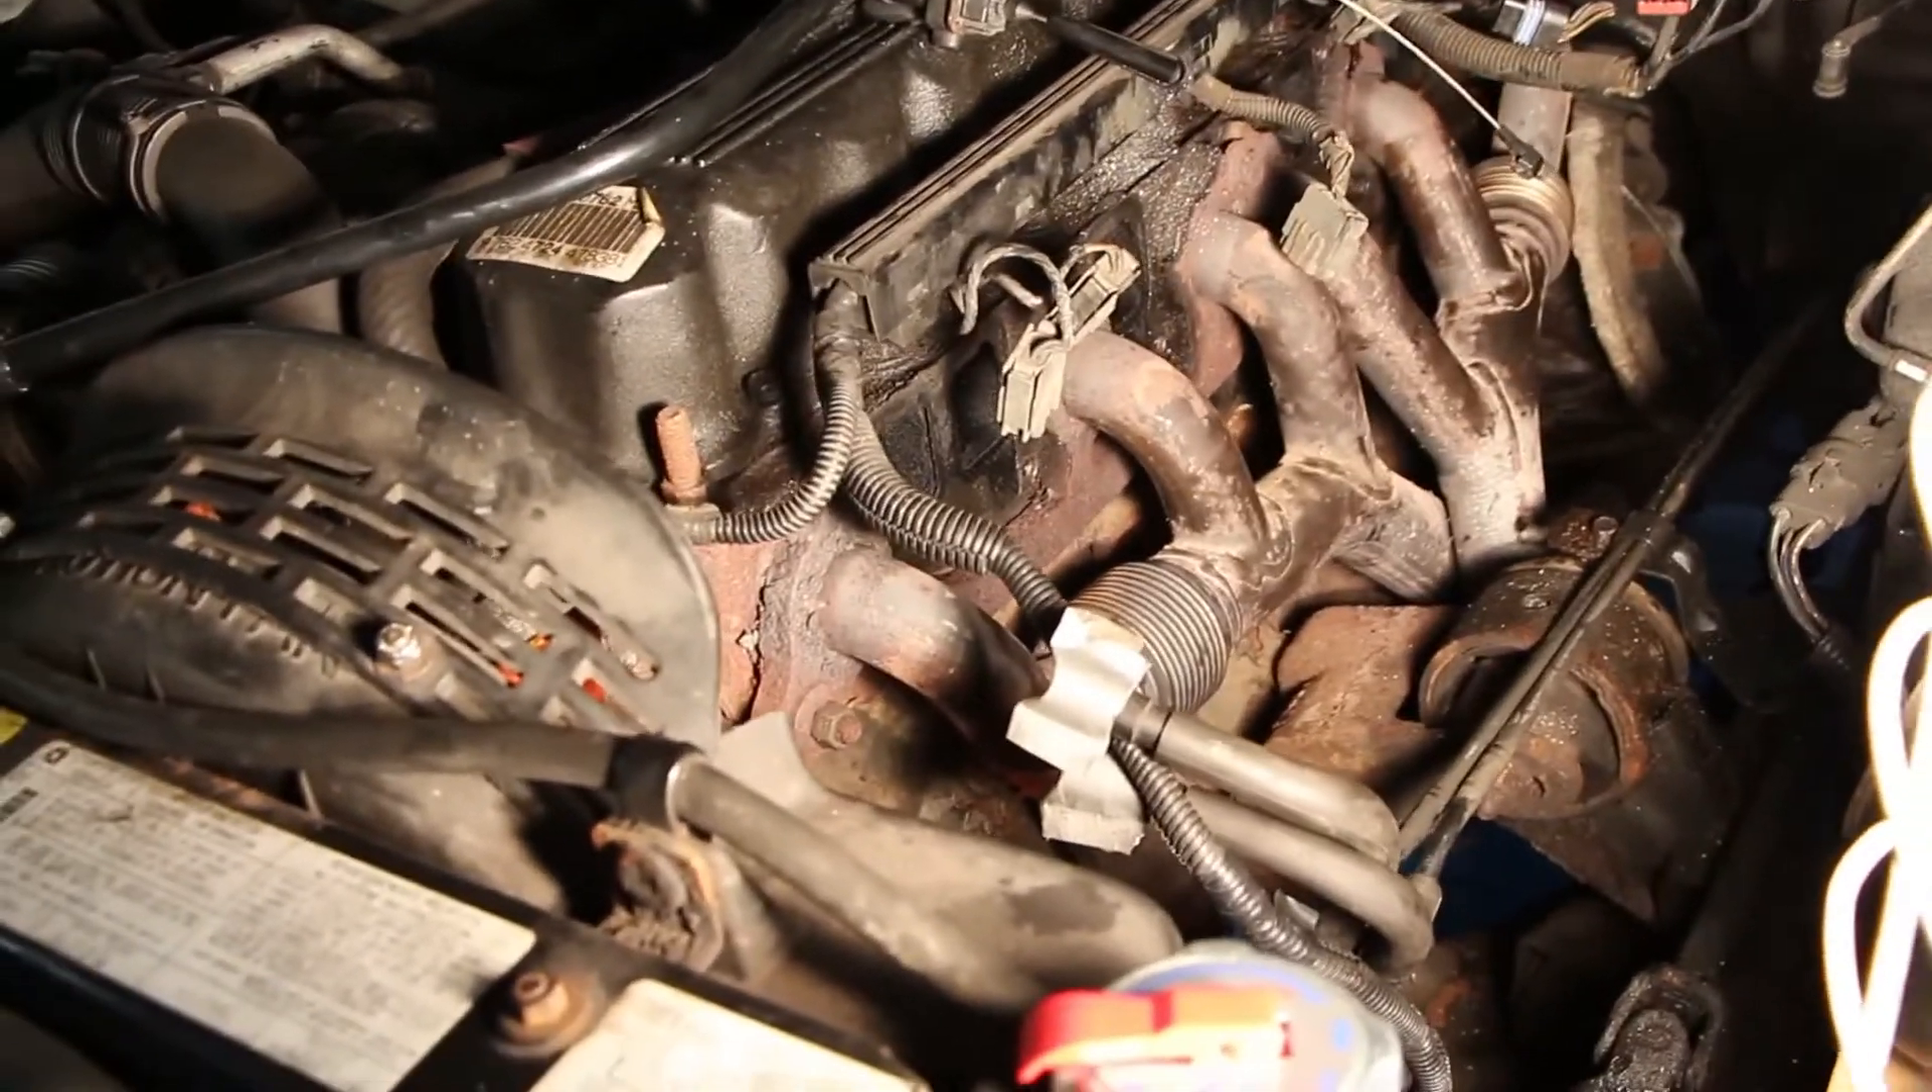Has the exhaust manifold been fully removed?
No.